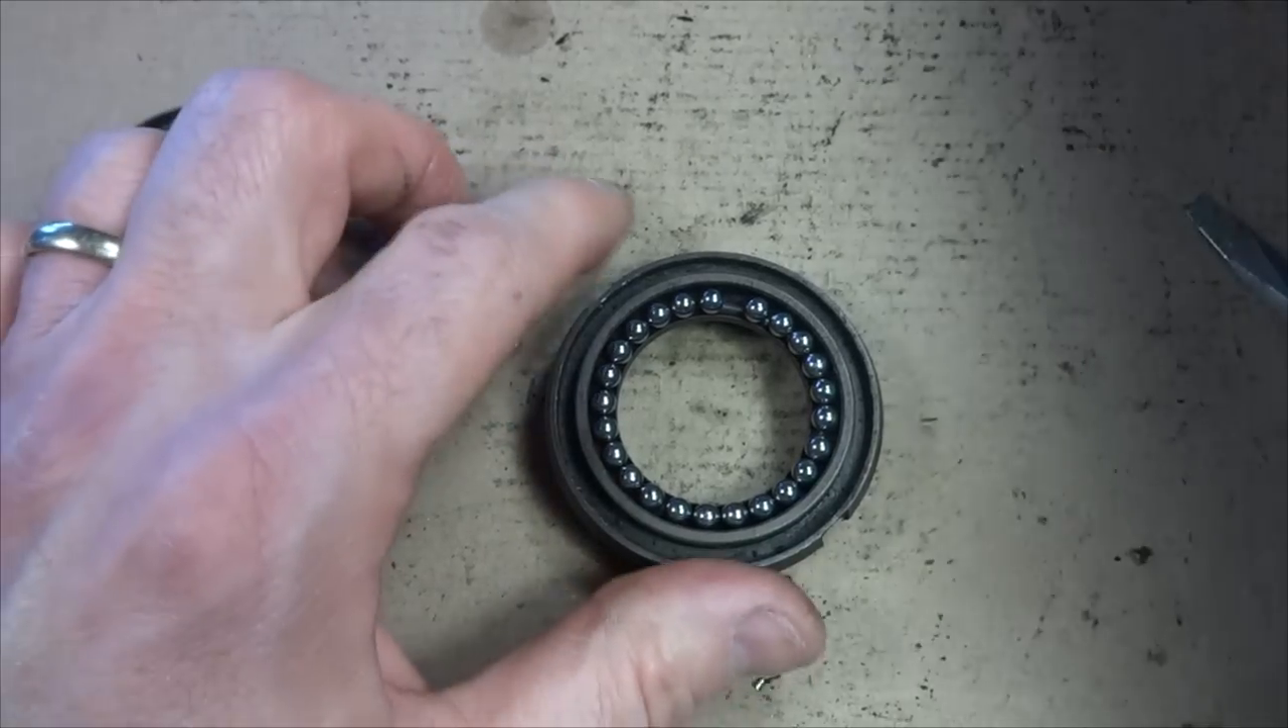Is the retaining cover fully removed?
Yes.